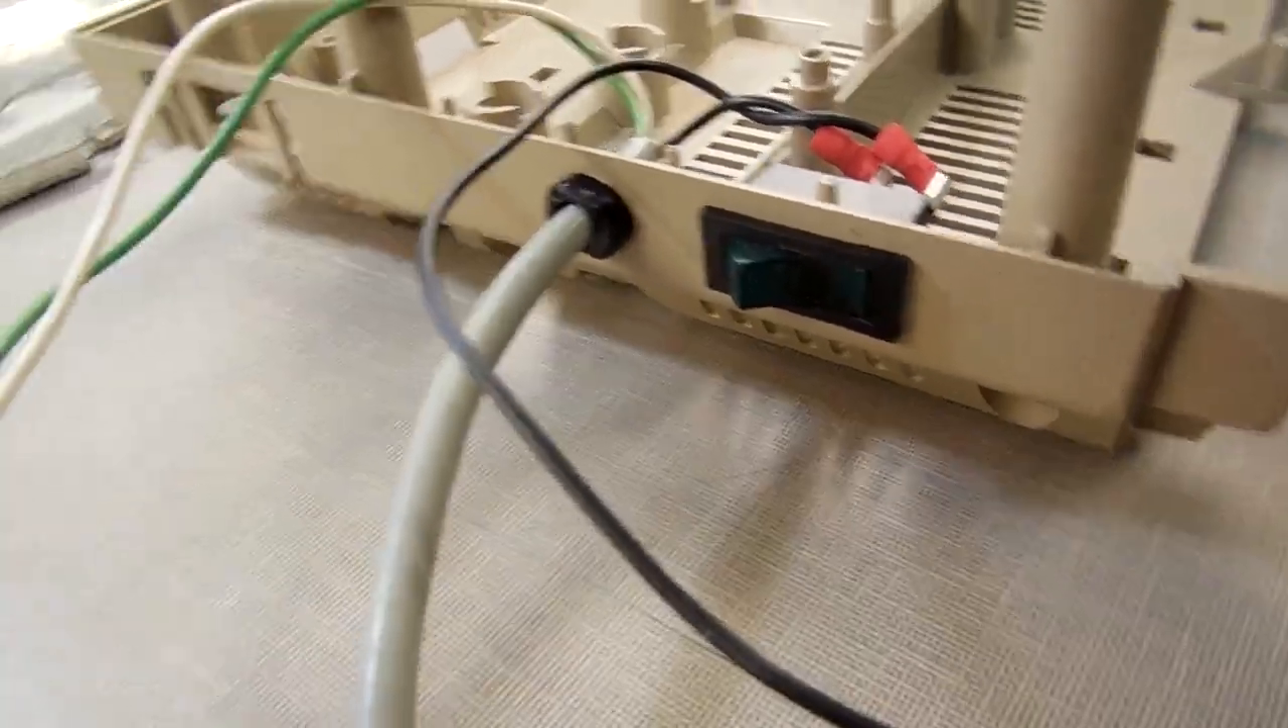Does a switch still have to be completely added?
No.